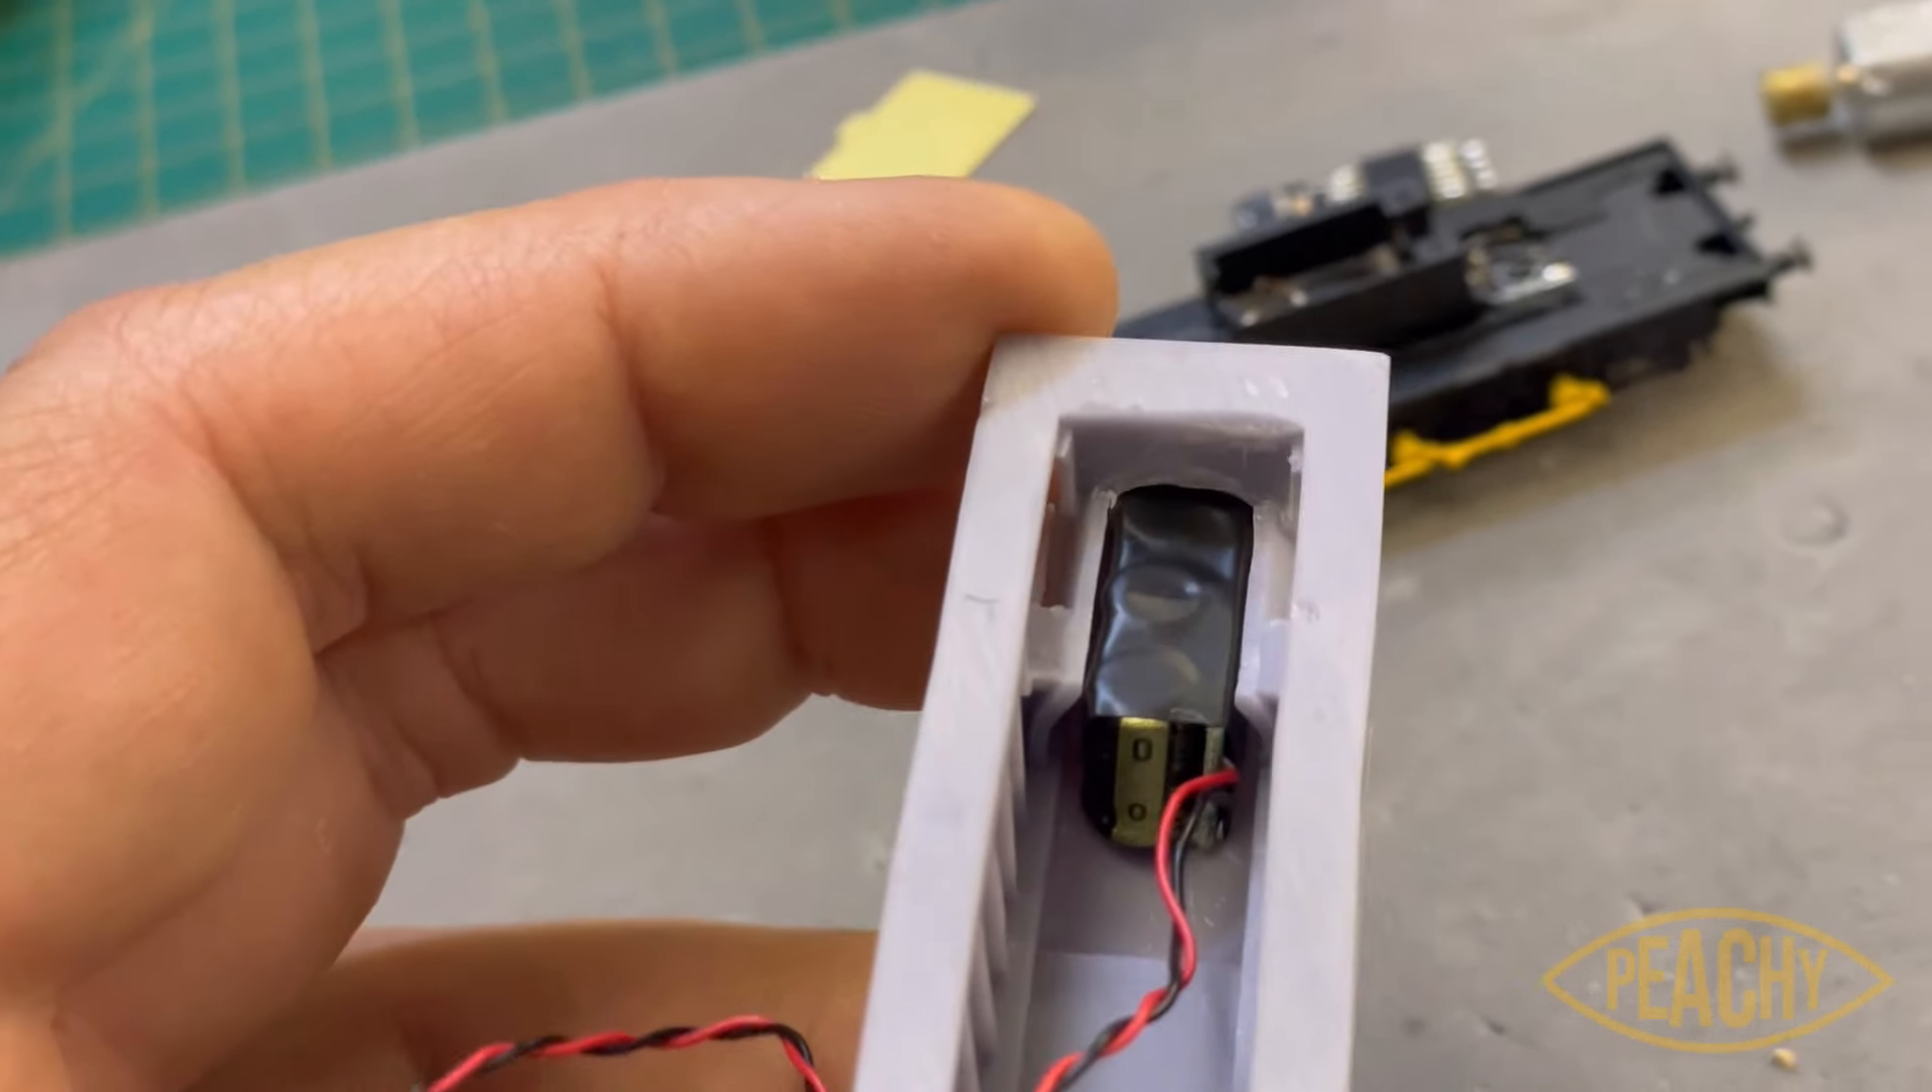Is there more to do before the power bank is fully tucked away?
No.